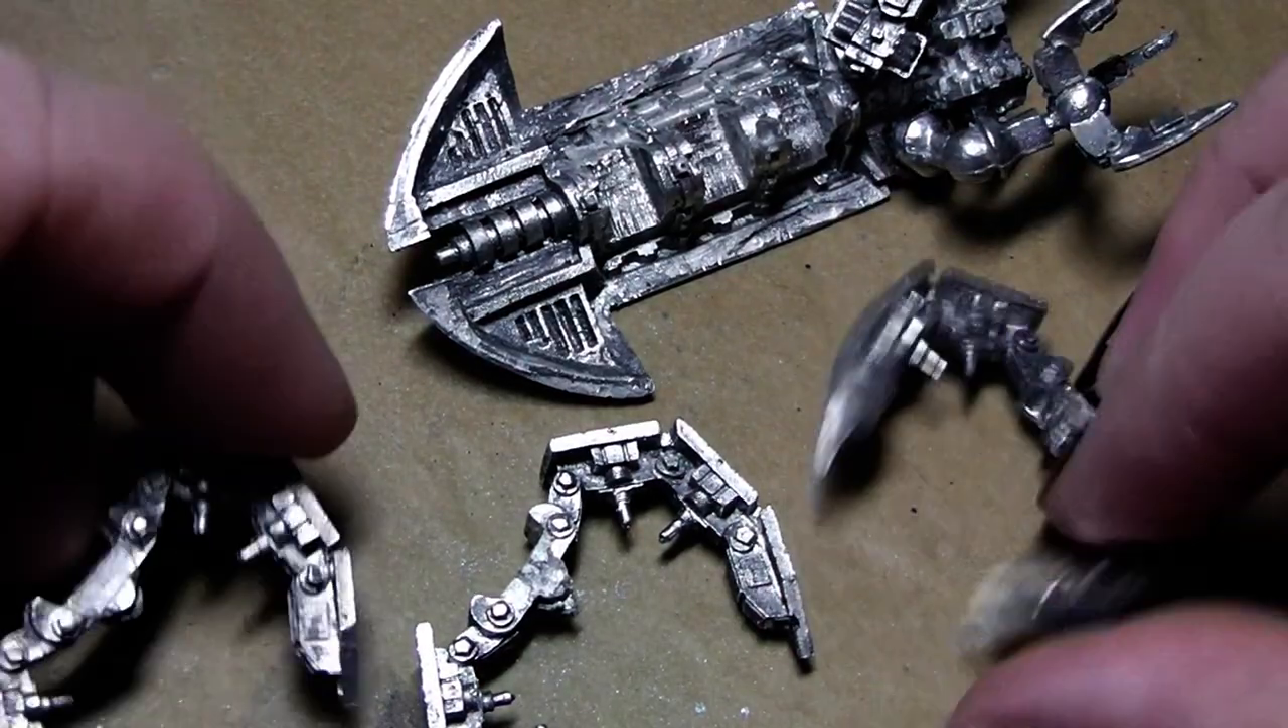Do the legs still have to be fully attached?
Yes.